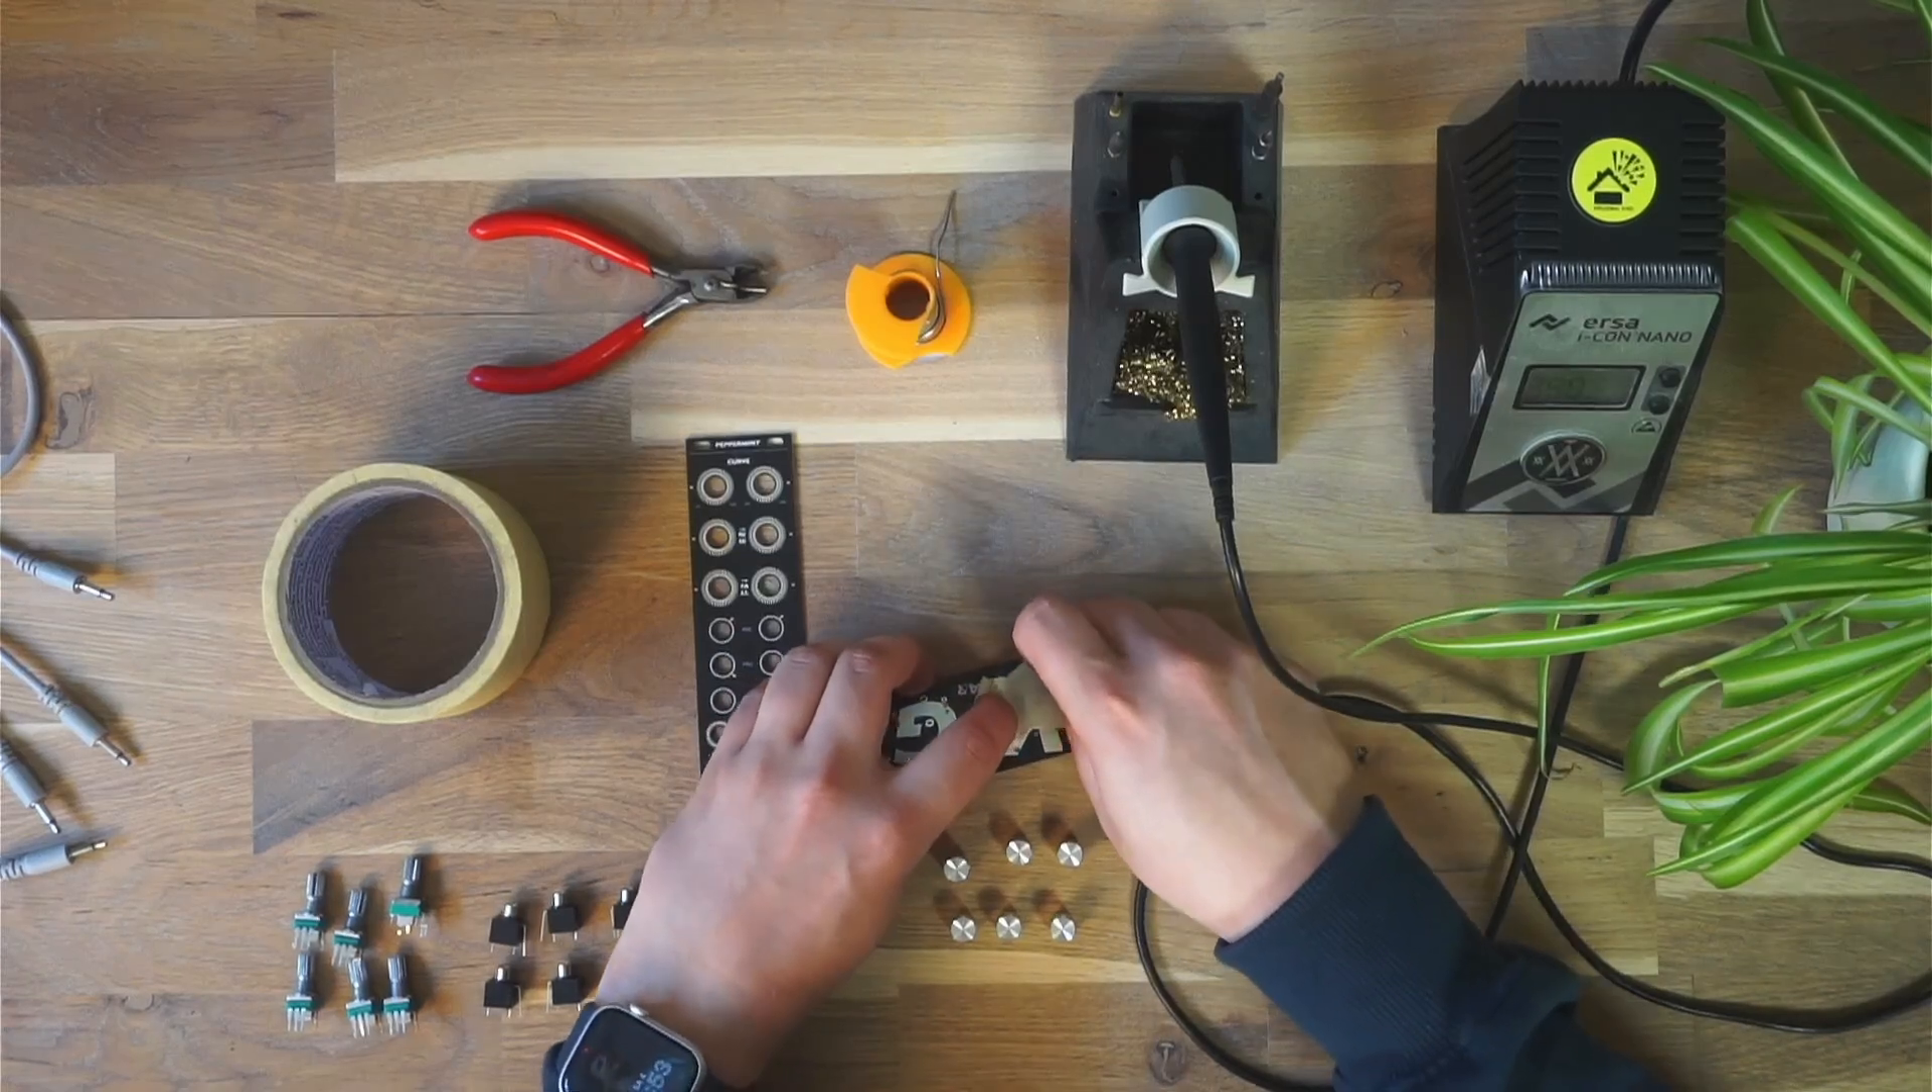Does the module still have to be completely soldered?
Yes.